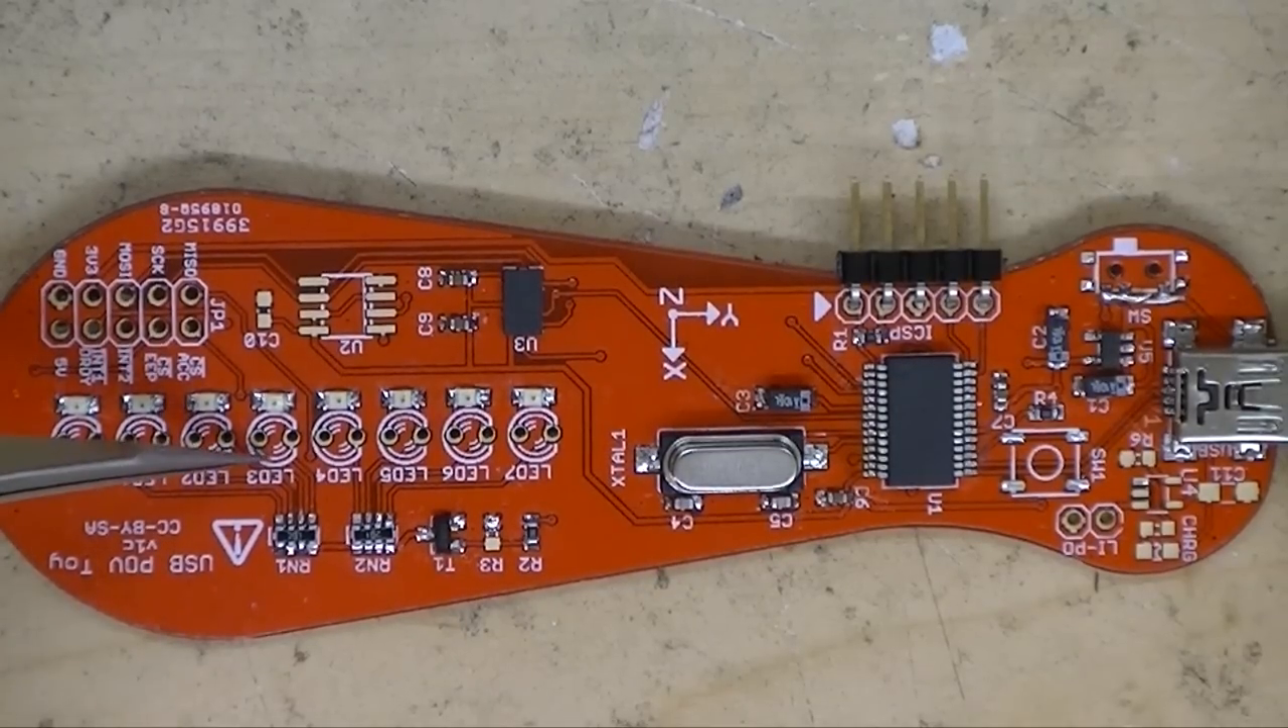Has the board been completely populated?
No.